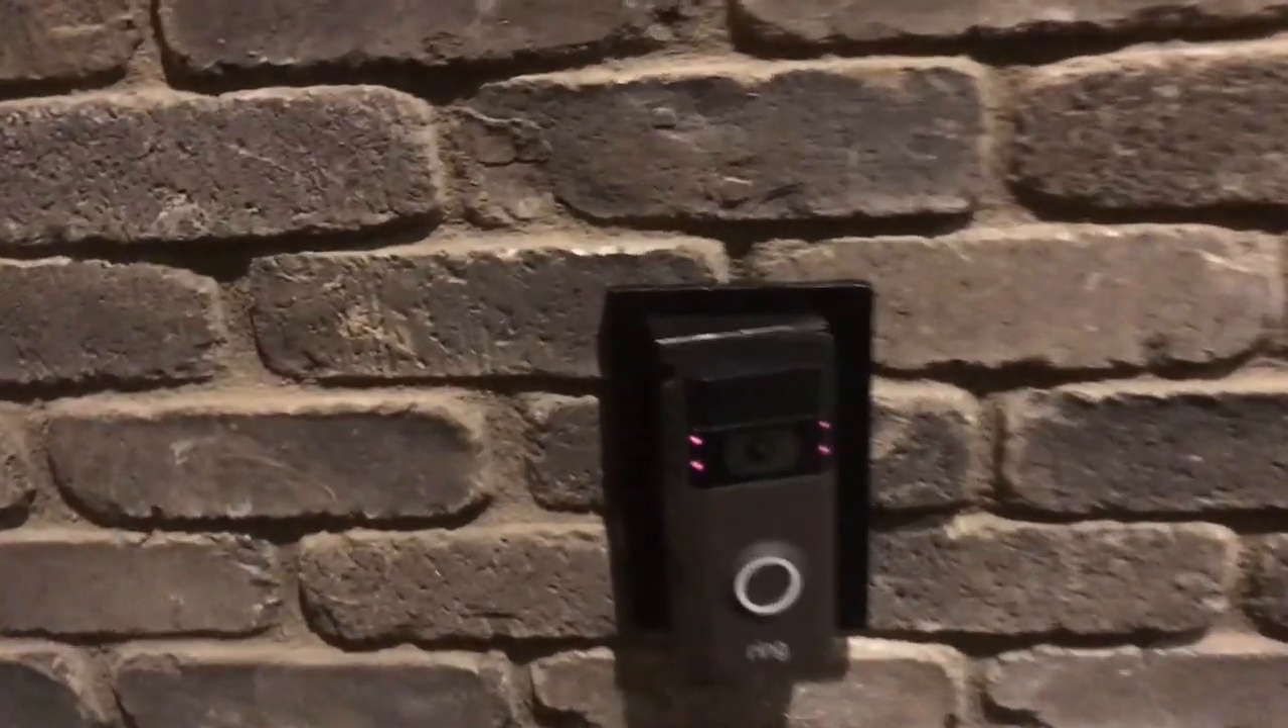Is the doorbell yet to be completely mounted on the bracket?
No.